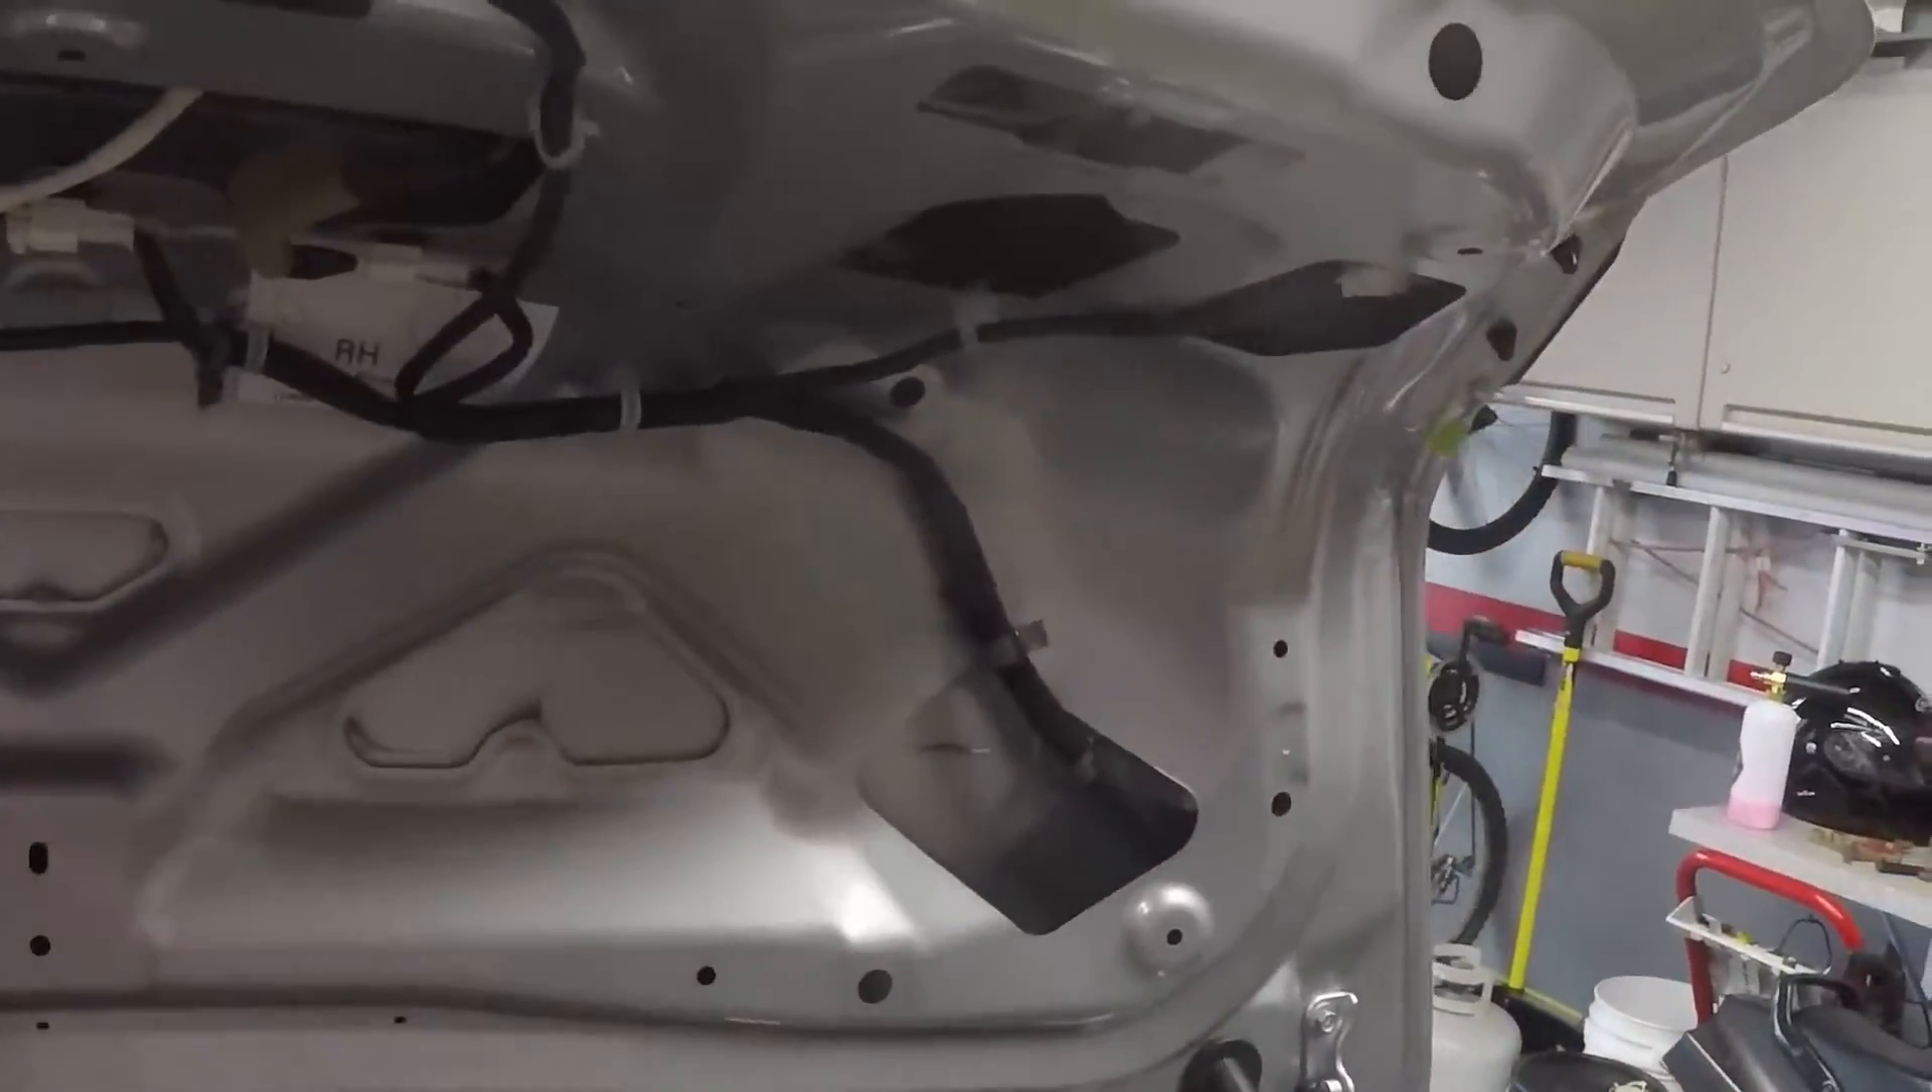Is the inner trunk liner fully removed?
Yes.